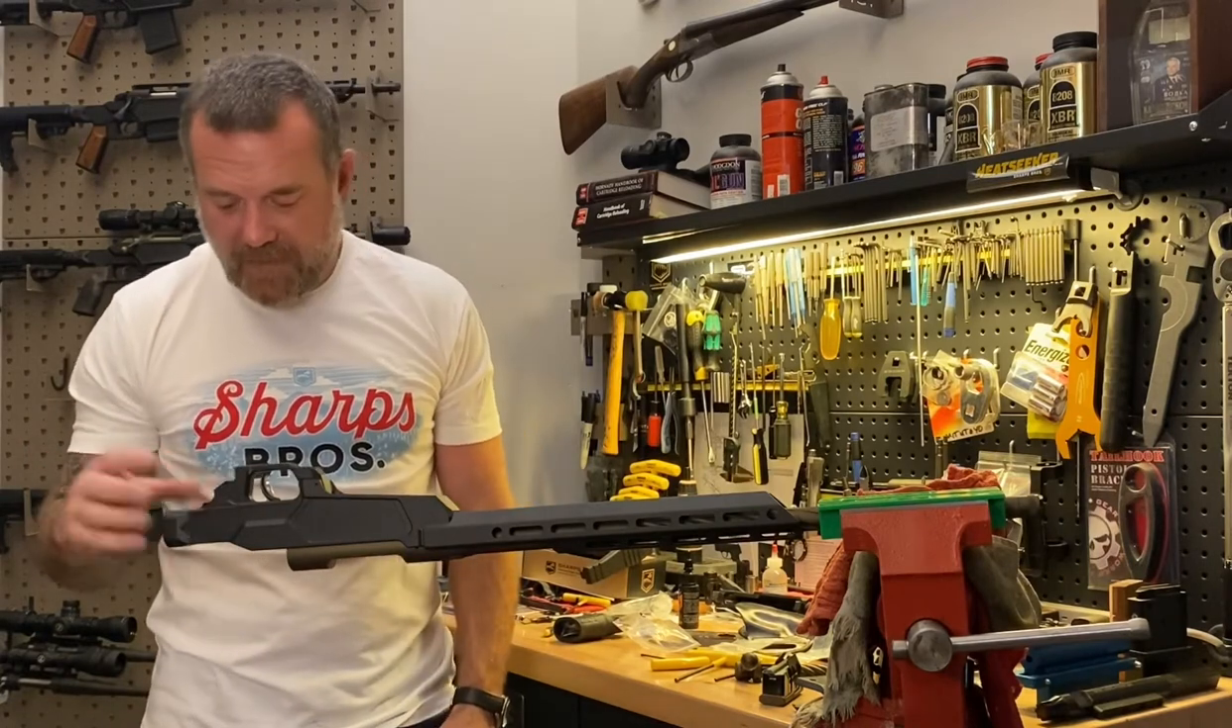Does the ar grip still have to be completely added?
Yes.